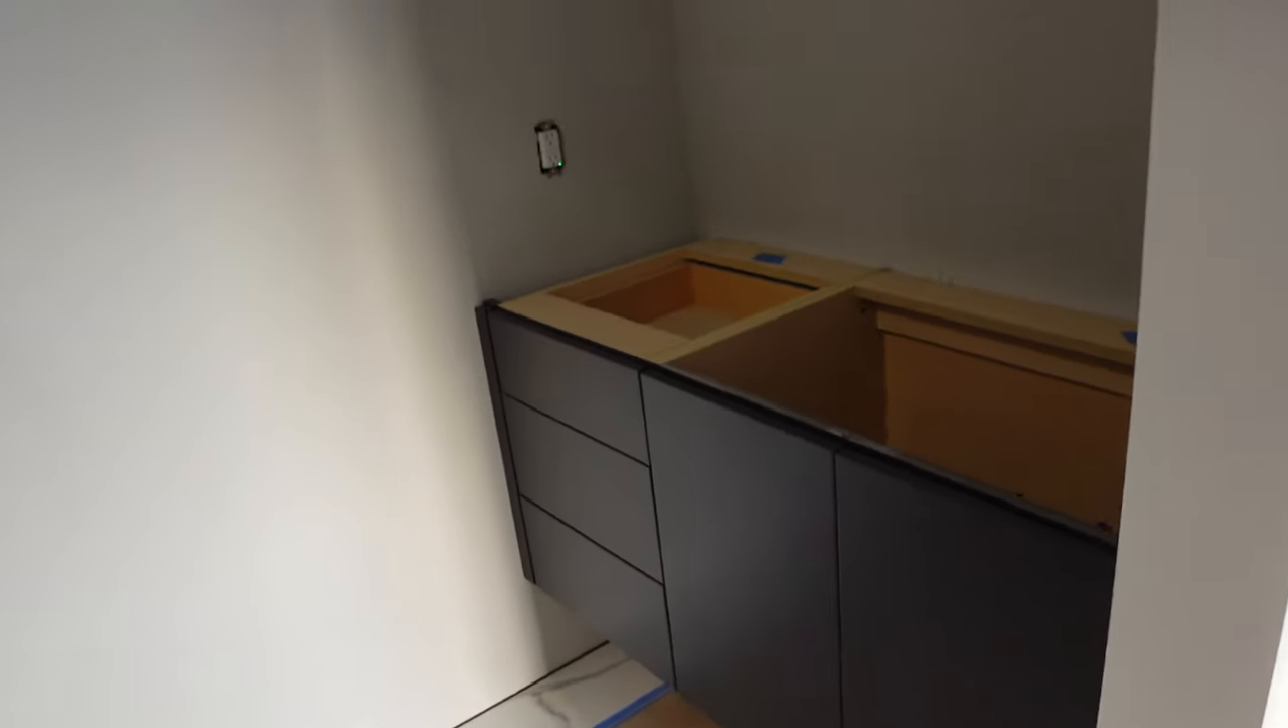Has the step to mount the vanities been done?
Yes.